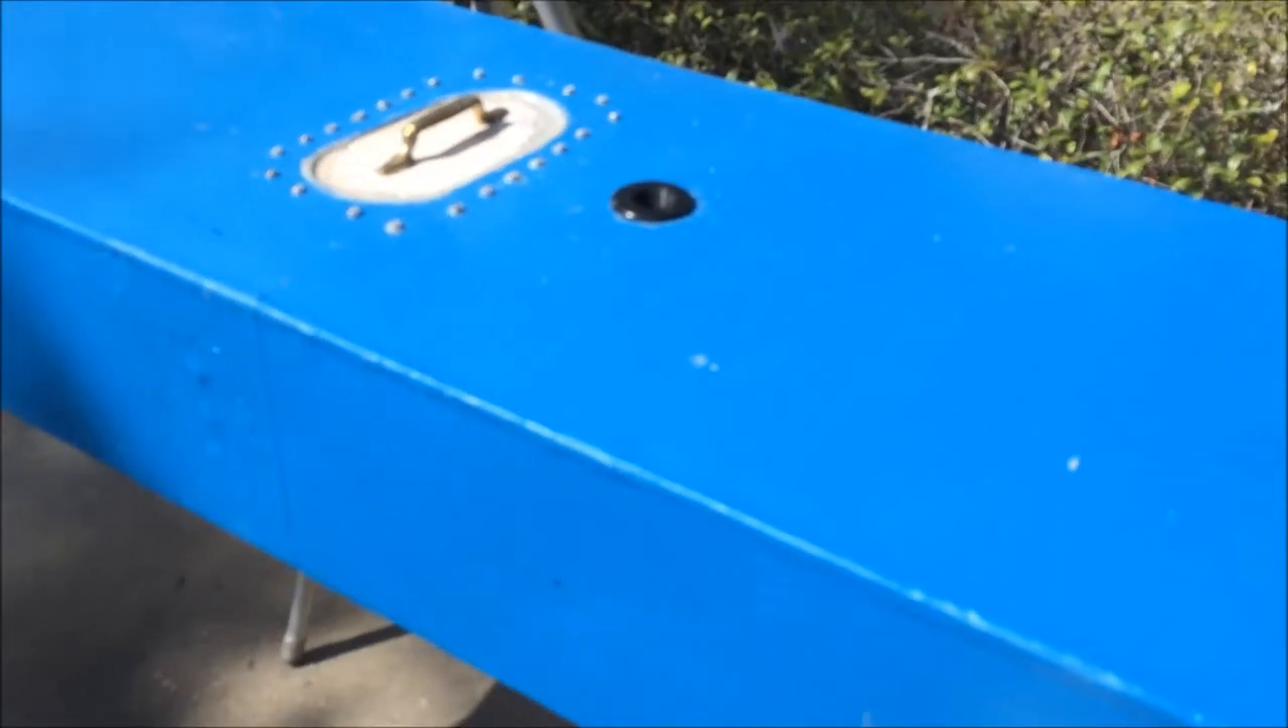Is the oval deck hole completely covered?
Yes.